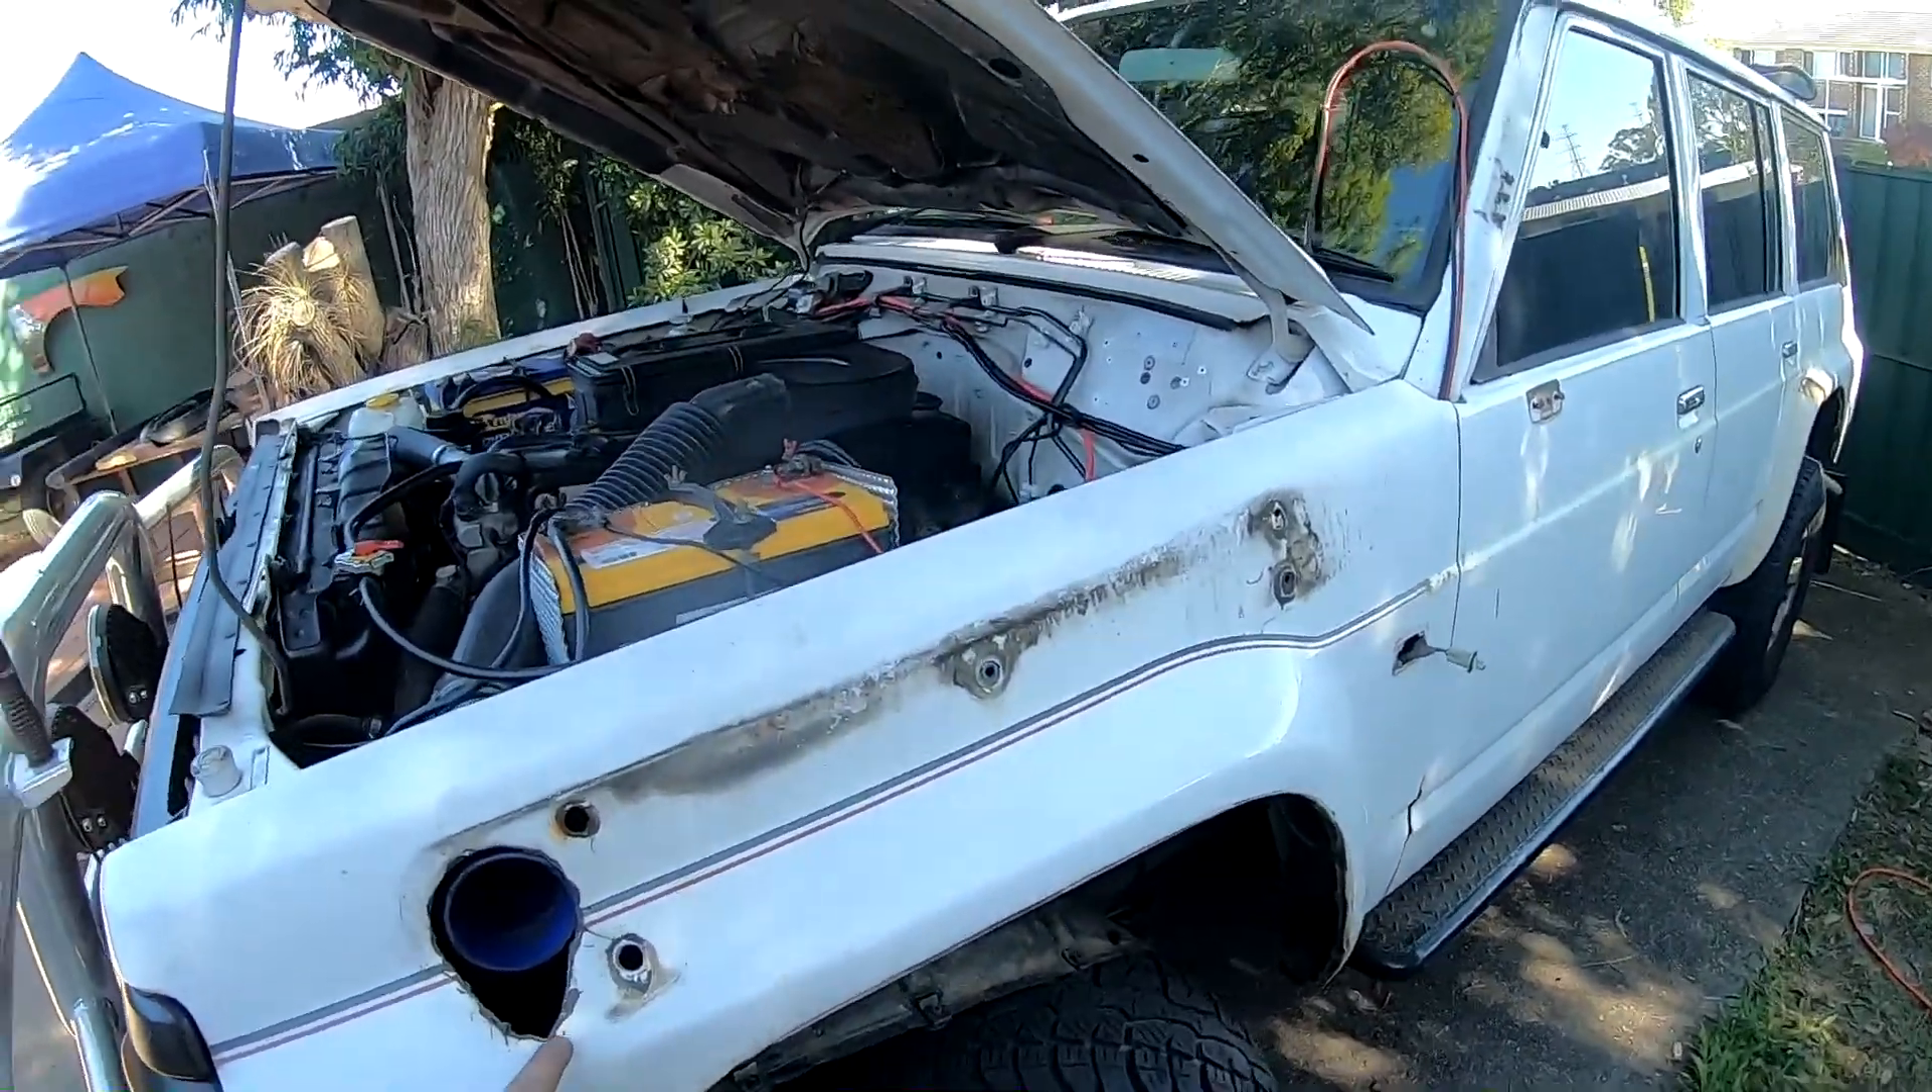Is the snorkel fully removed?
Yes.